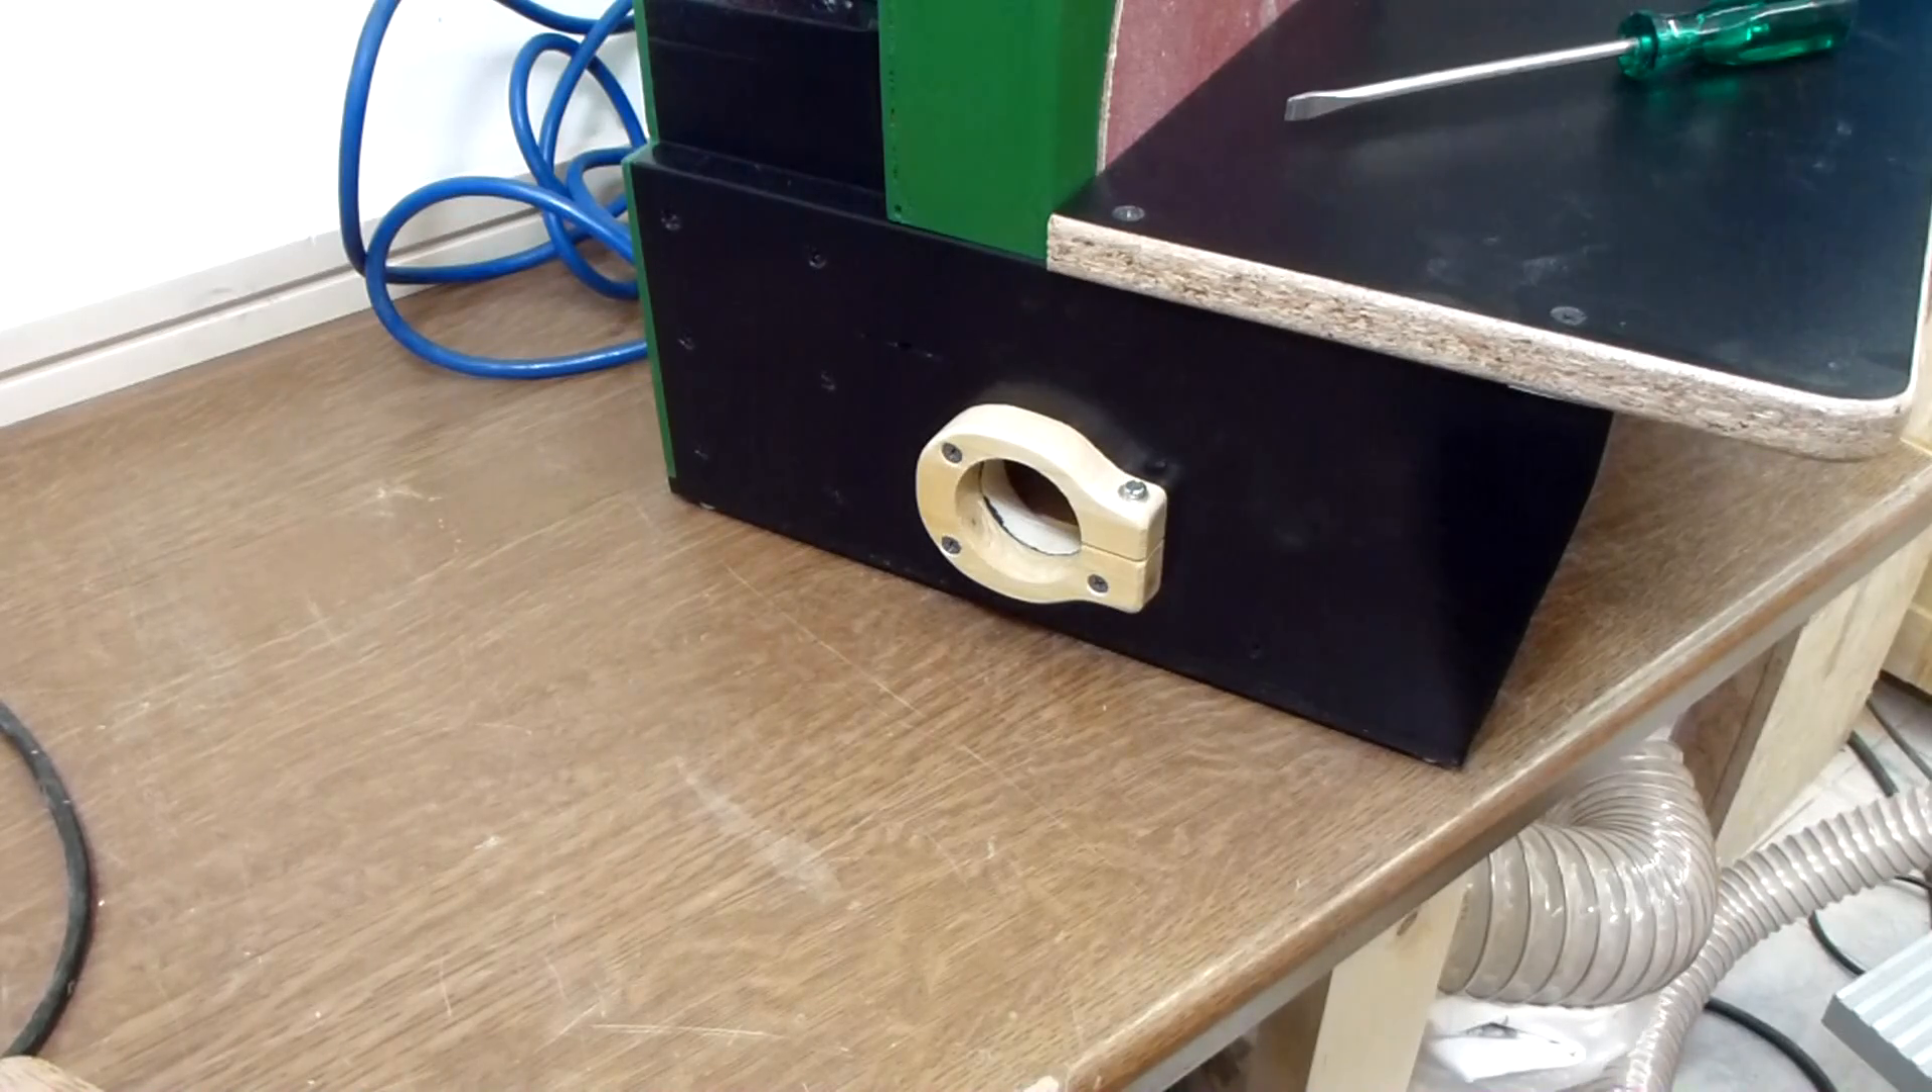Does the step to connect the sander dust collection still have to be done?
Yes.